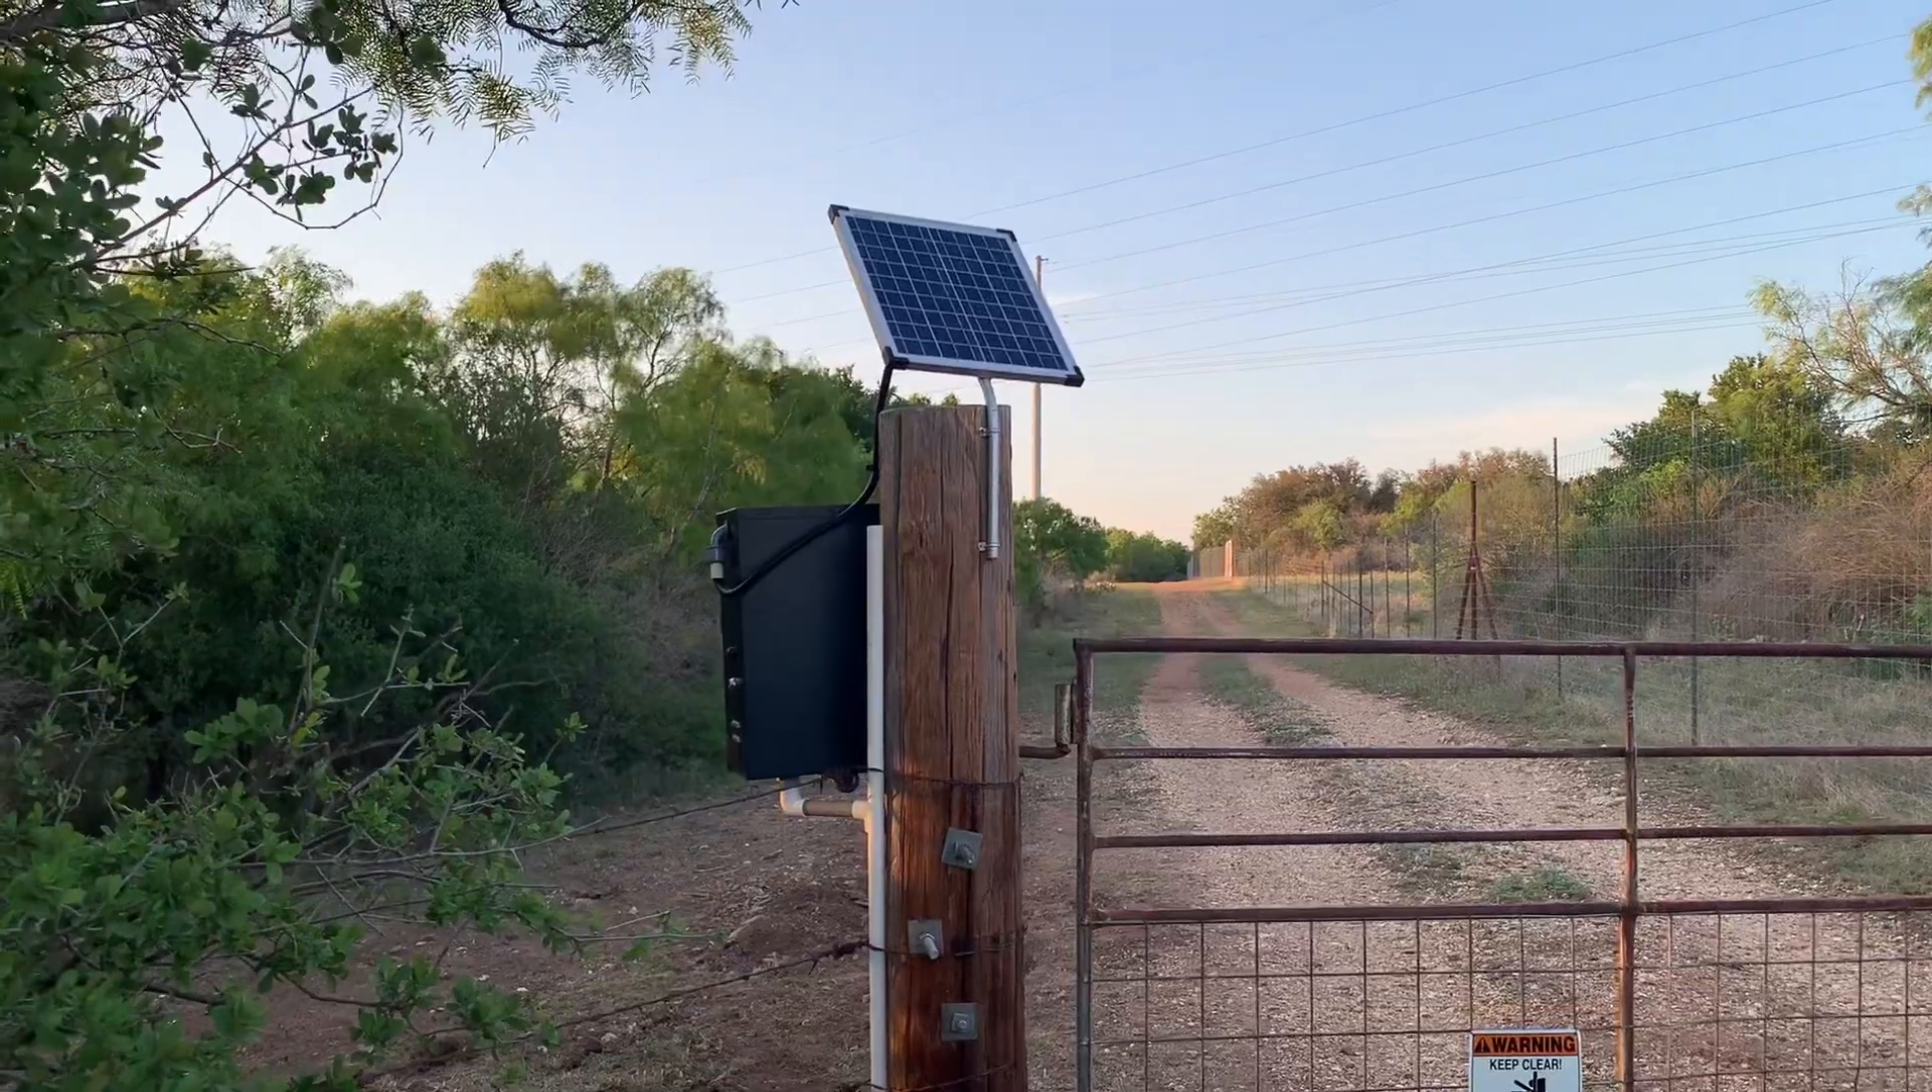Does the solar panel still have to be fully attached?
No.